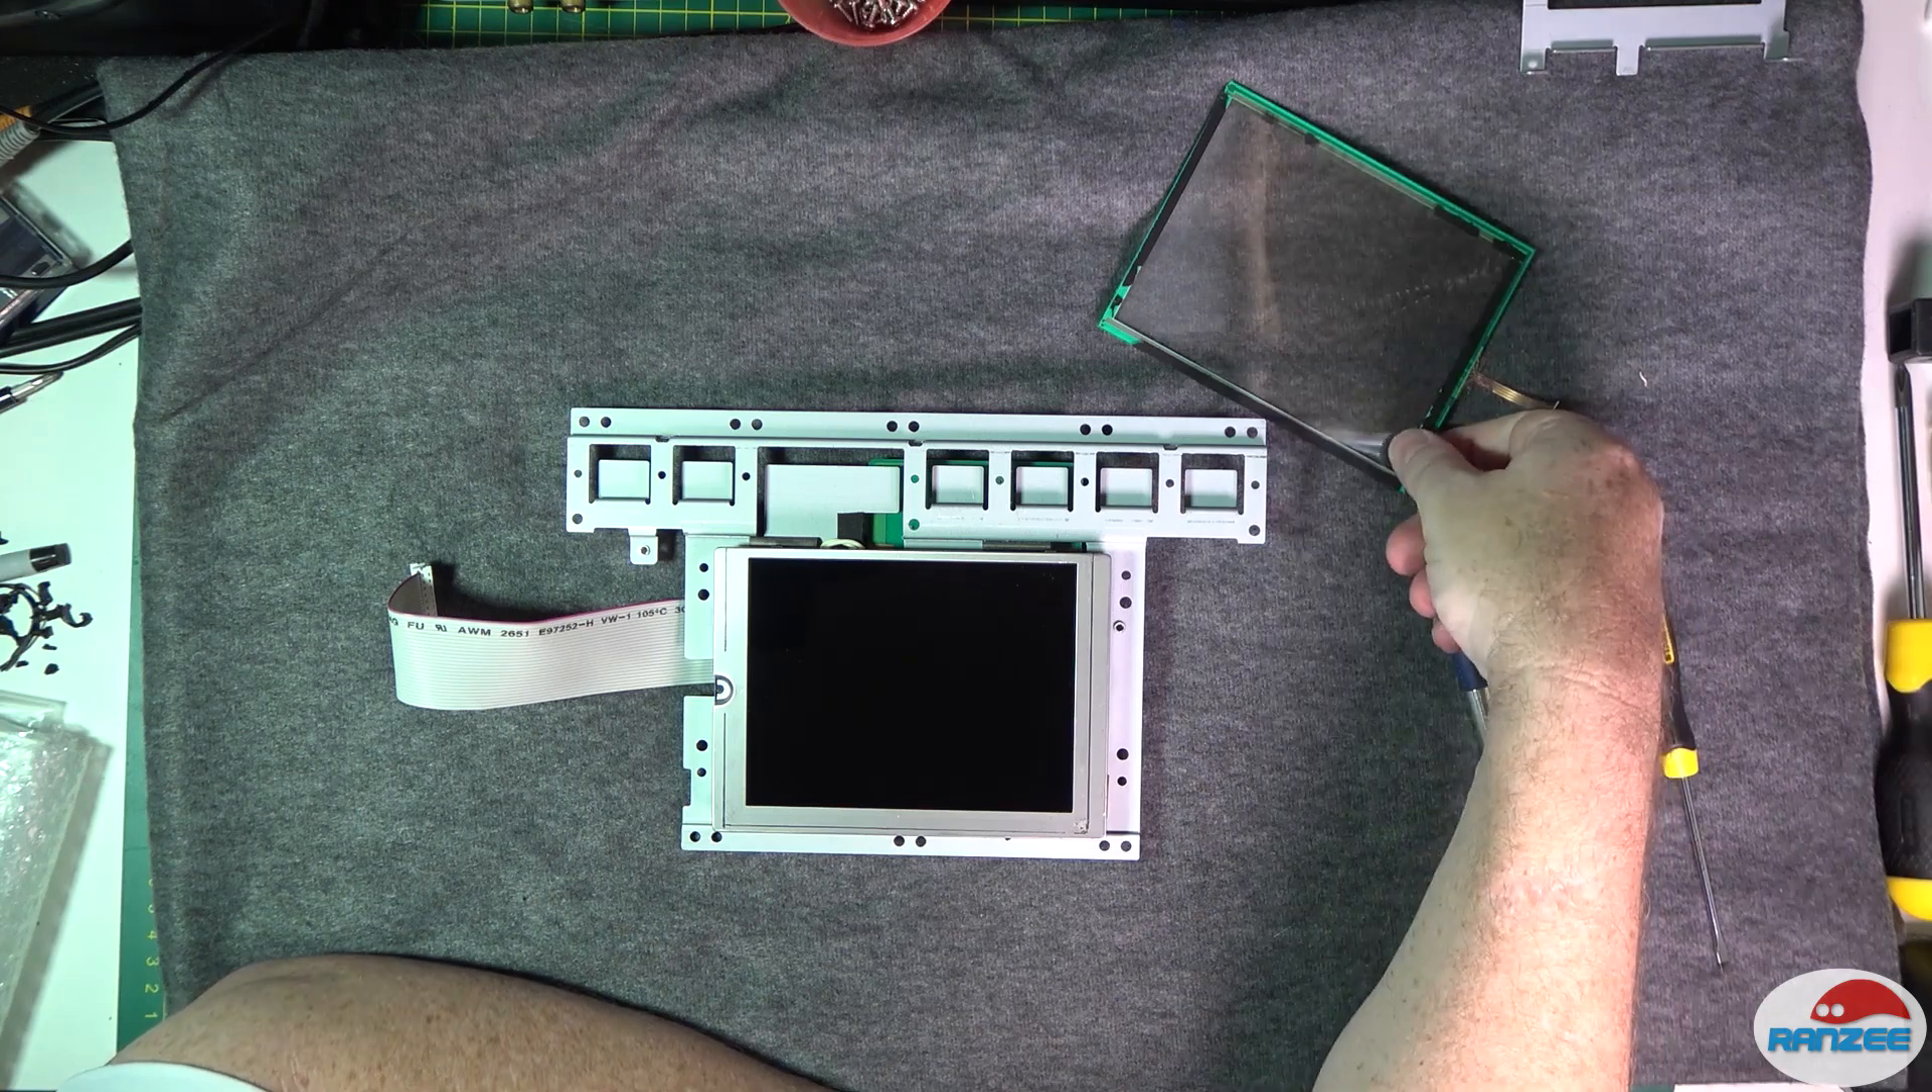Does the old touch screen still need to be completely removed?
No.